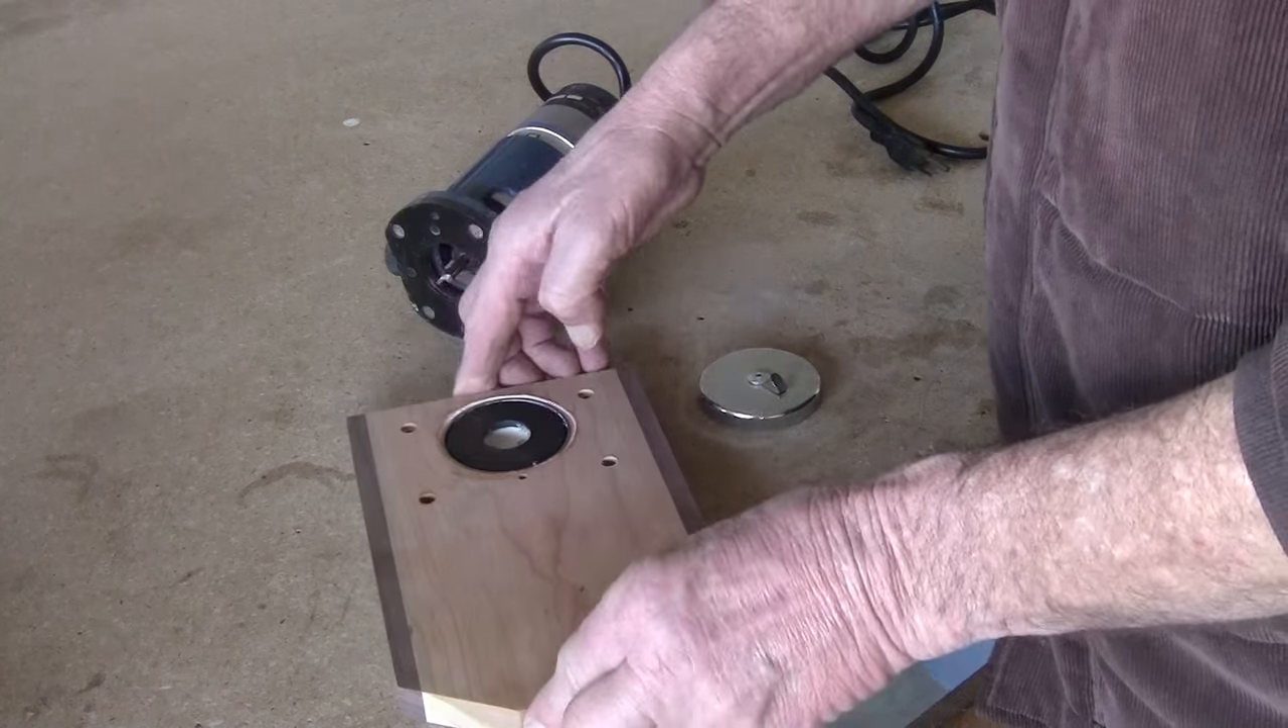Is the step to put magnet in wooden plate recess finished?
Yes.